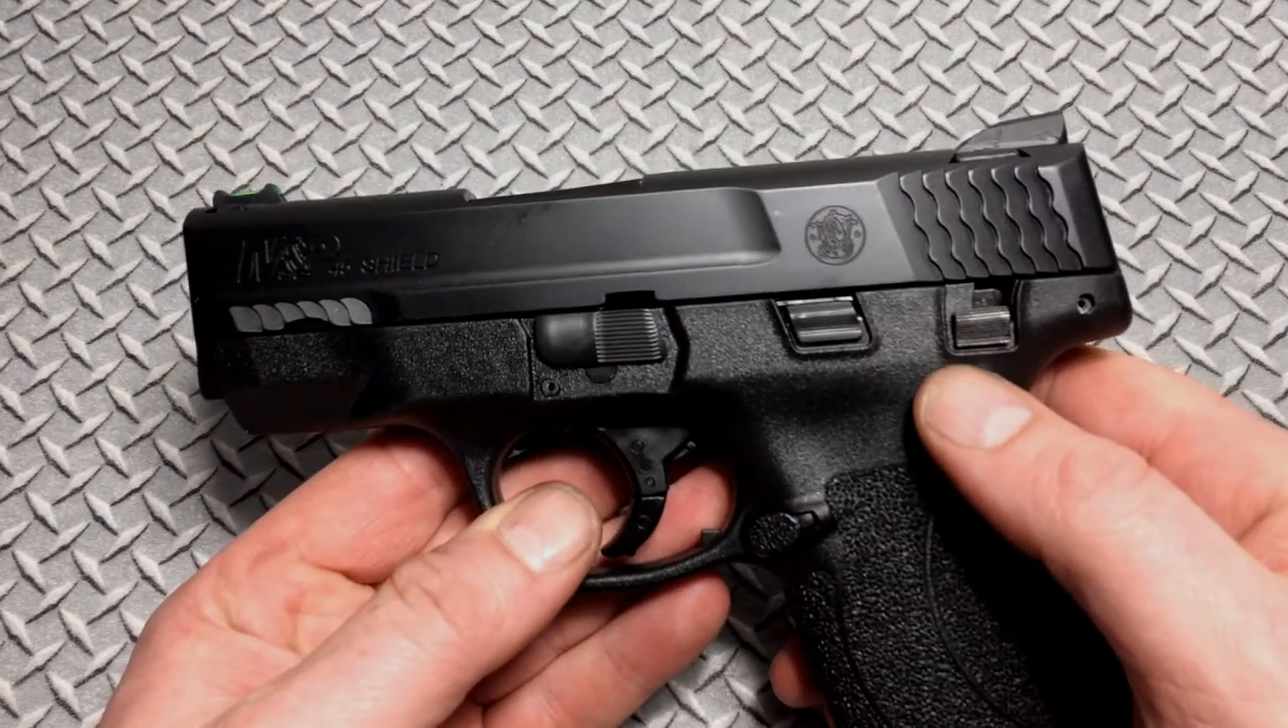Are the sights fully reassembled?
Yes.